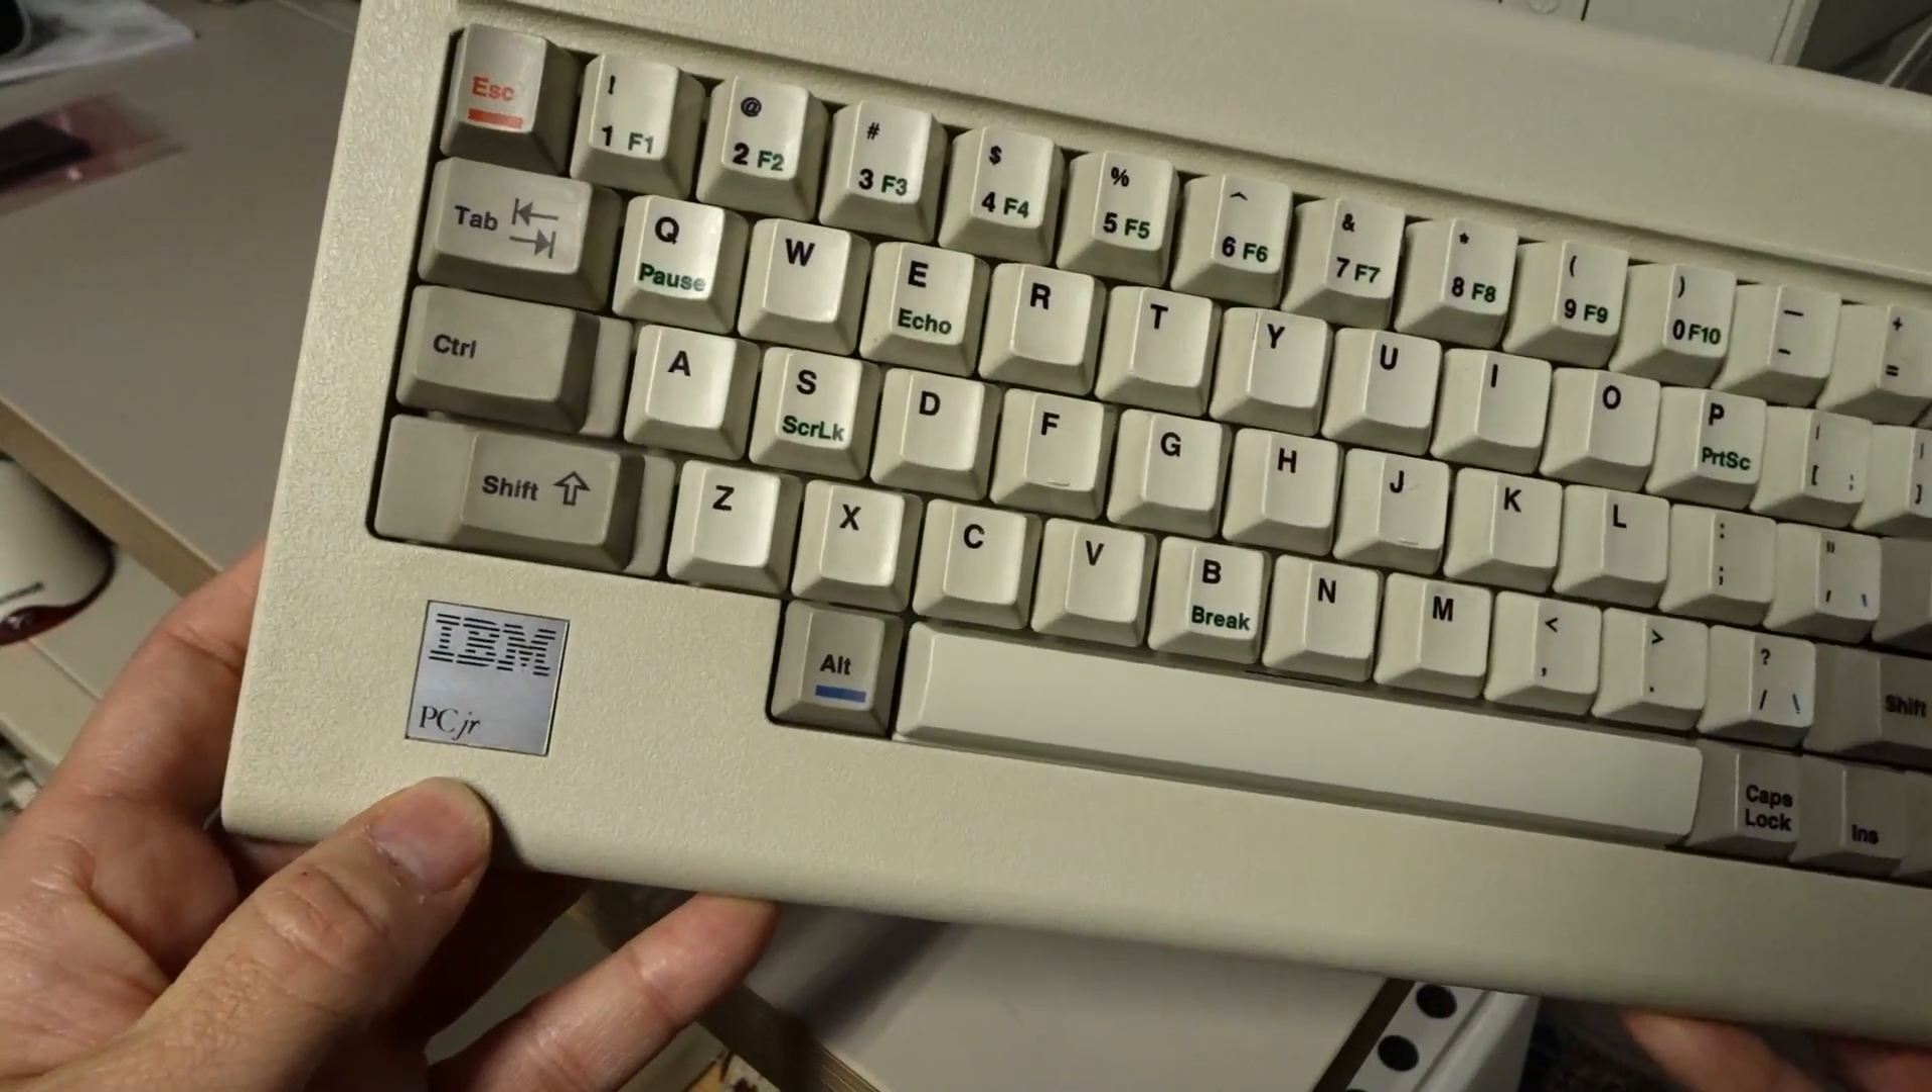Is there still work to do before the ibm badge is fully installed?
No.